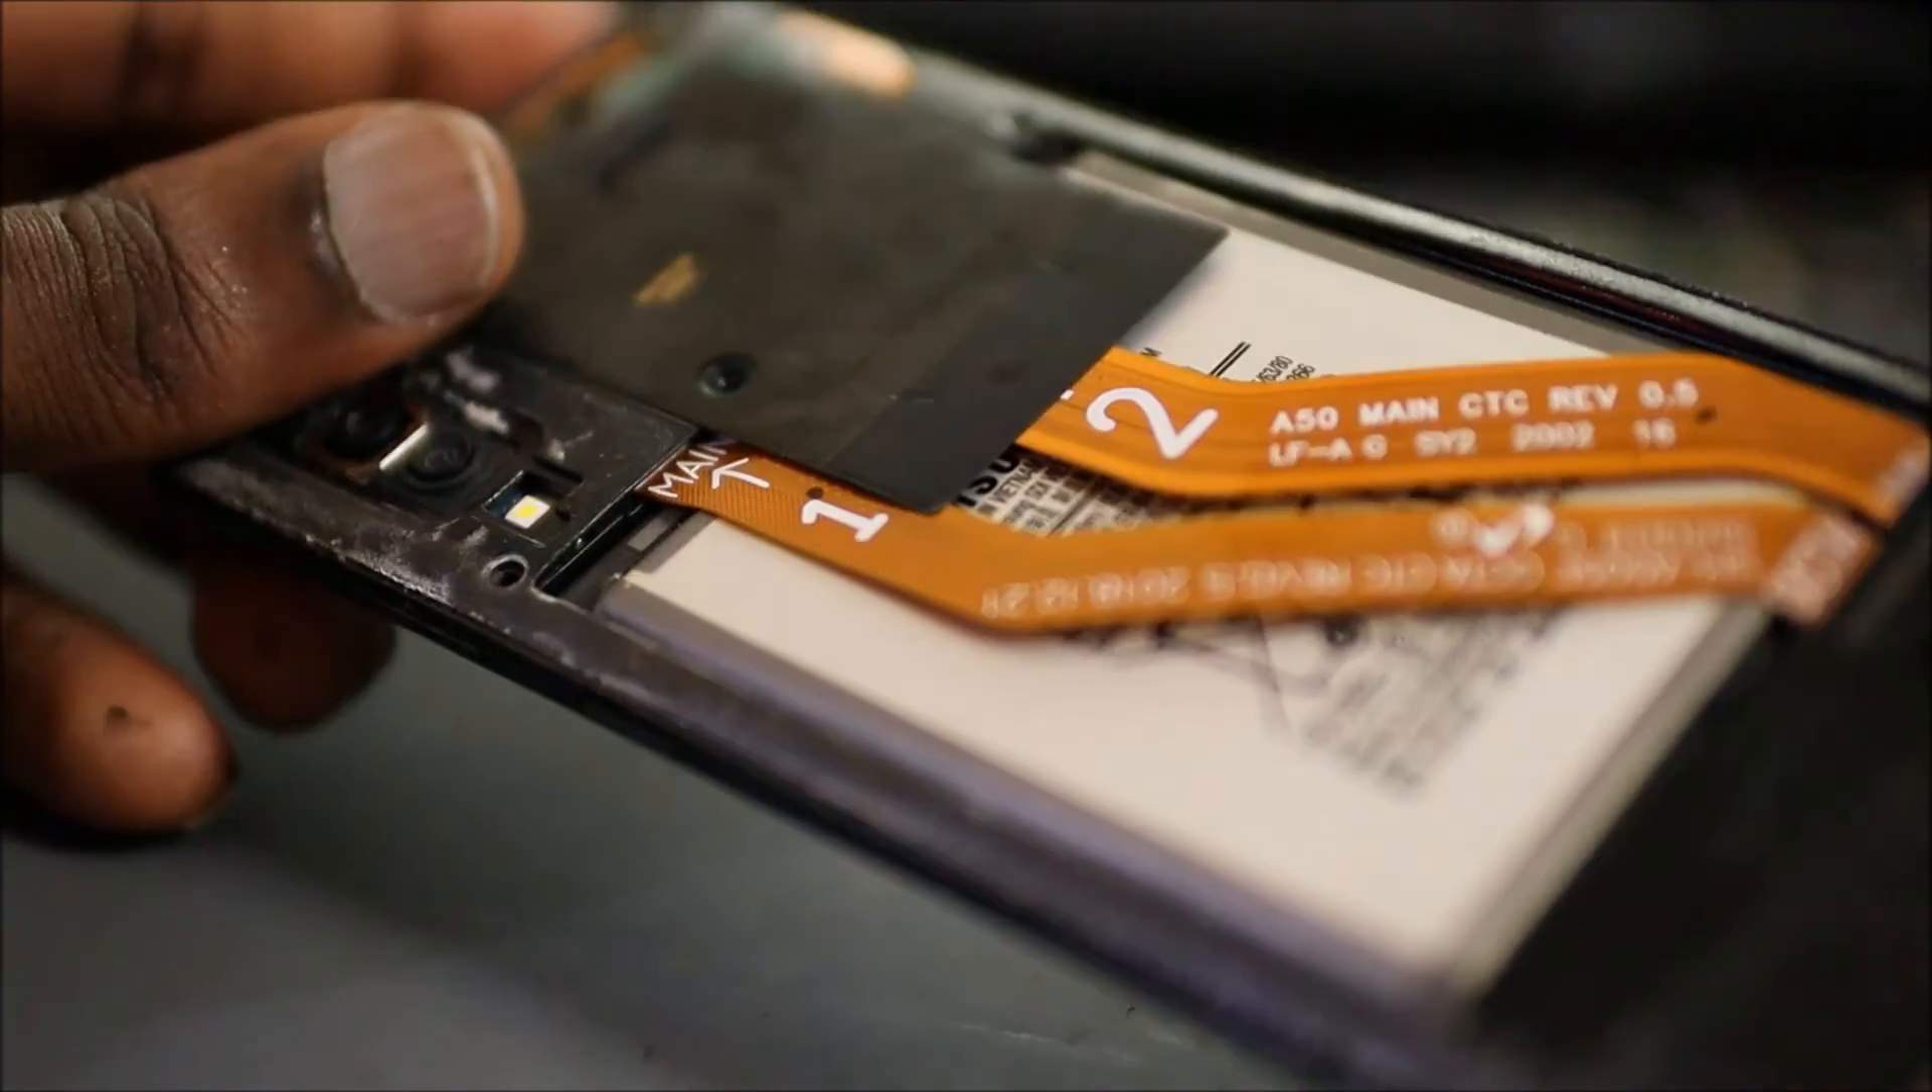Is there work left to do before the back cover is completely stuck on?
Yes.